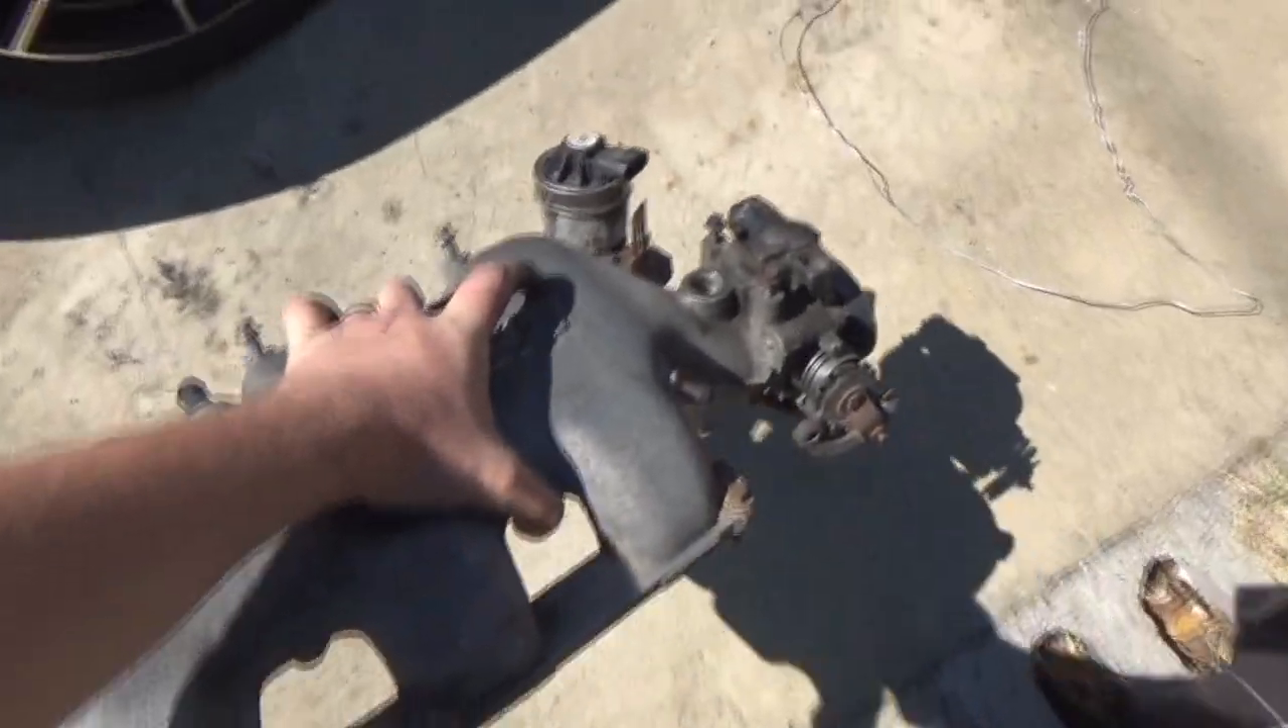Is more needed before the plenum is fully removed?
No.